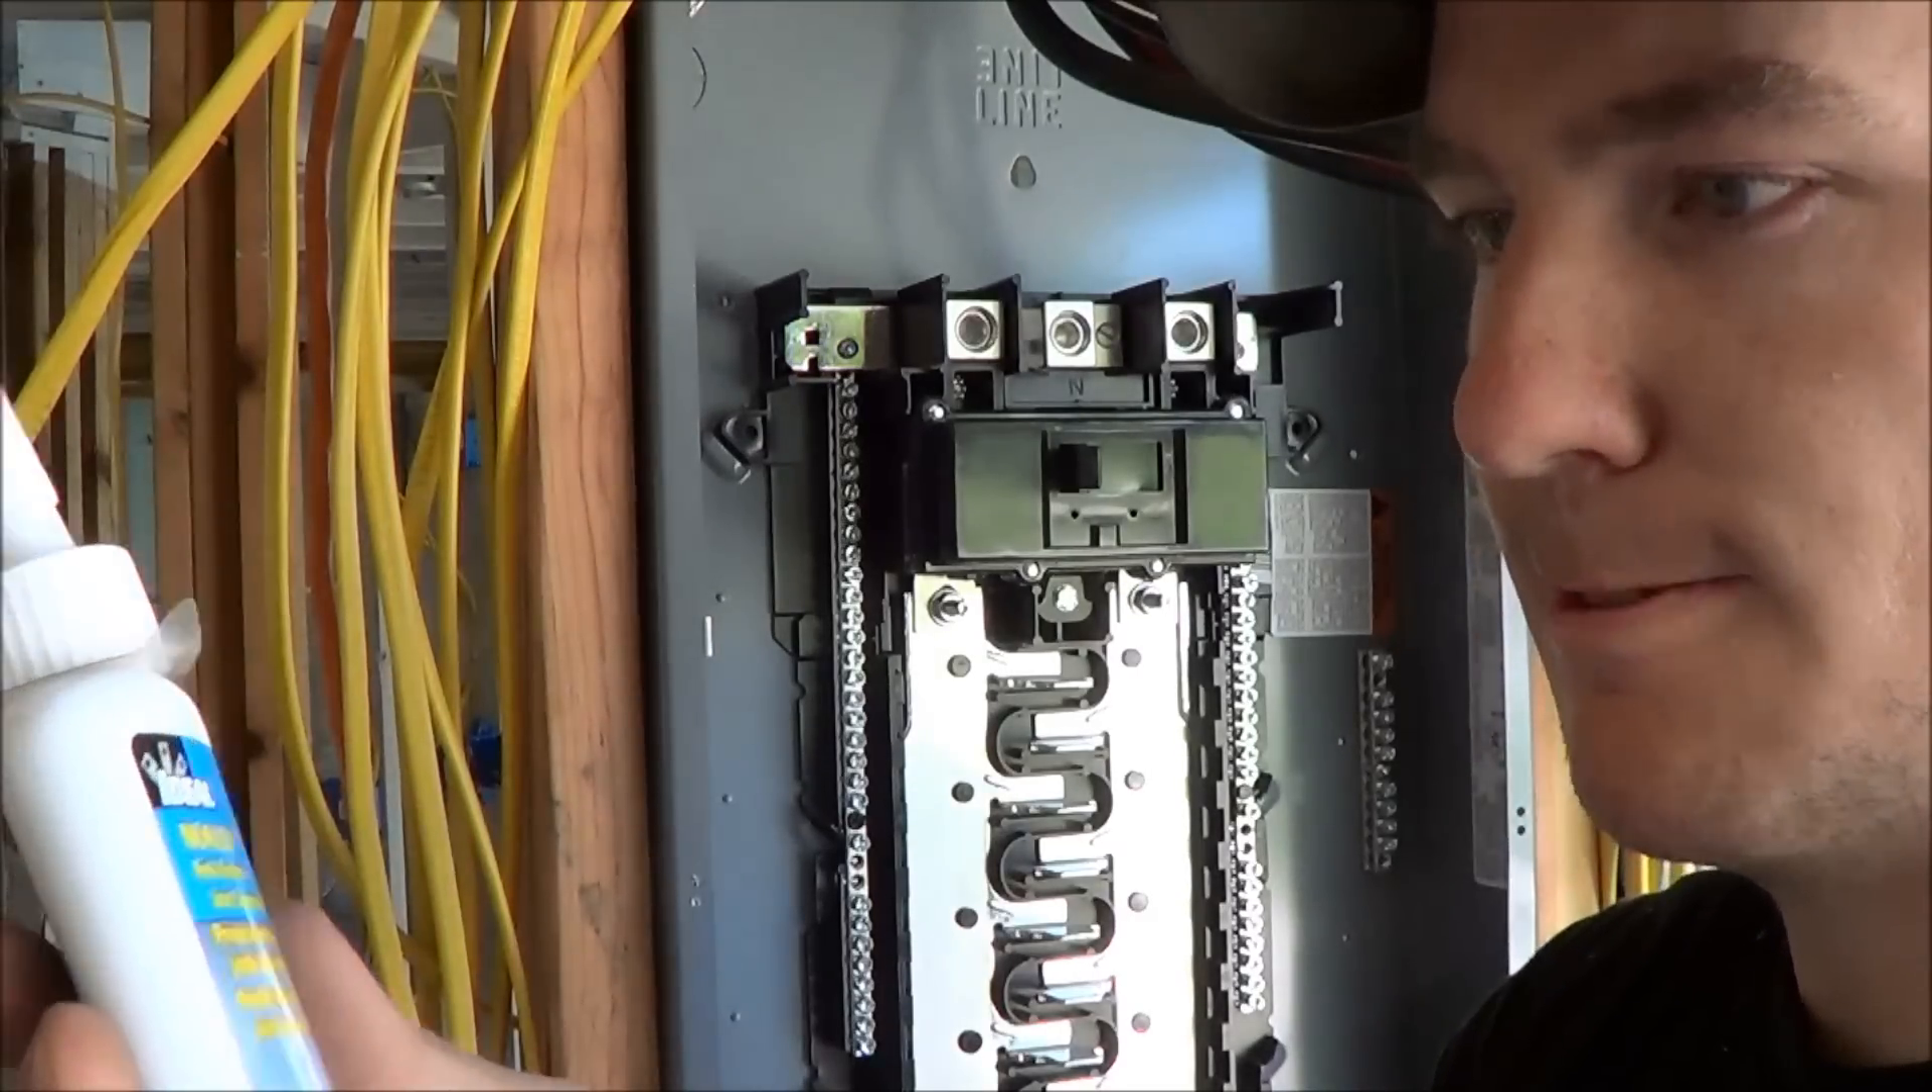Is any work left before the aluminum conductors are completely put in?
Yes.